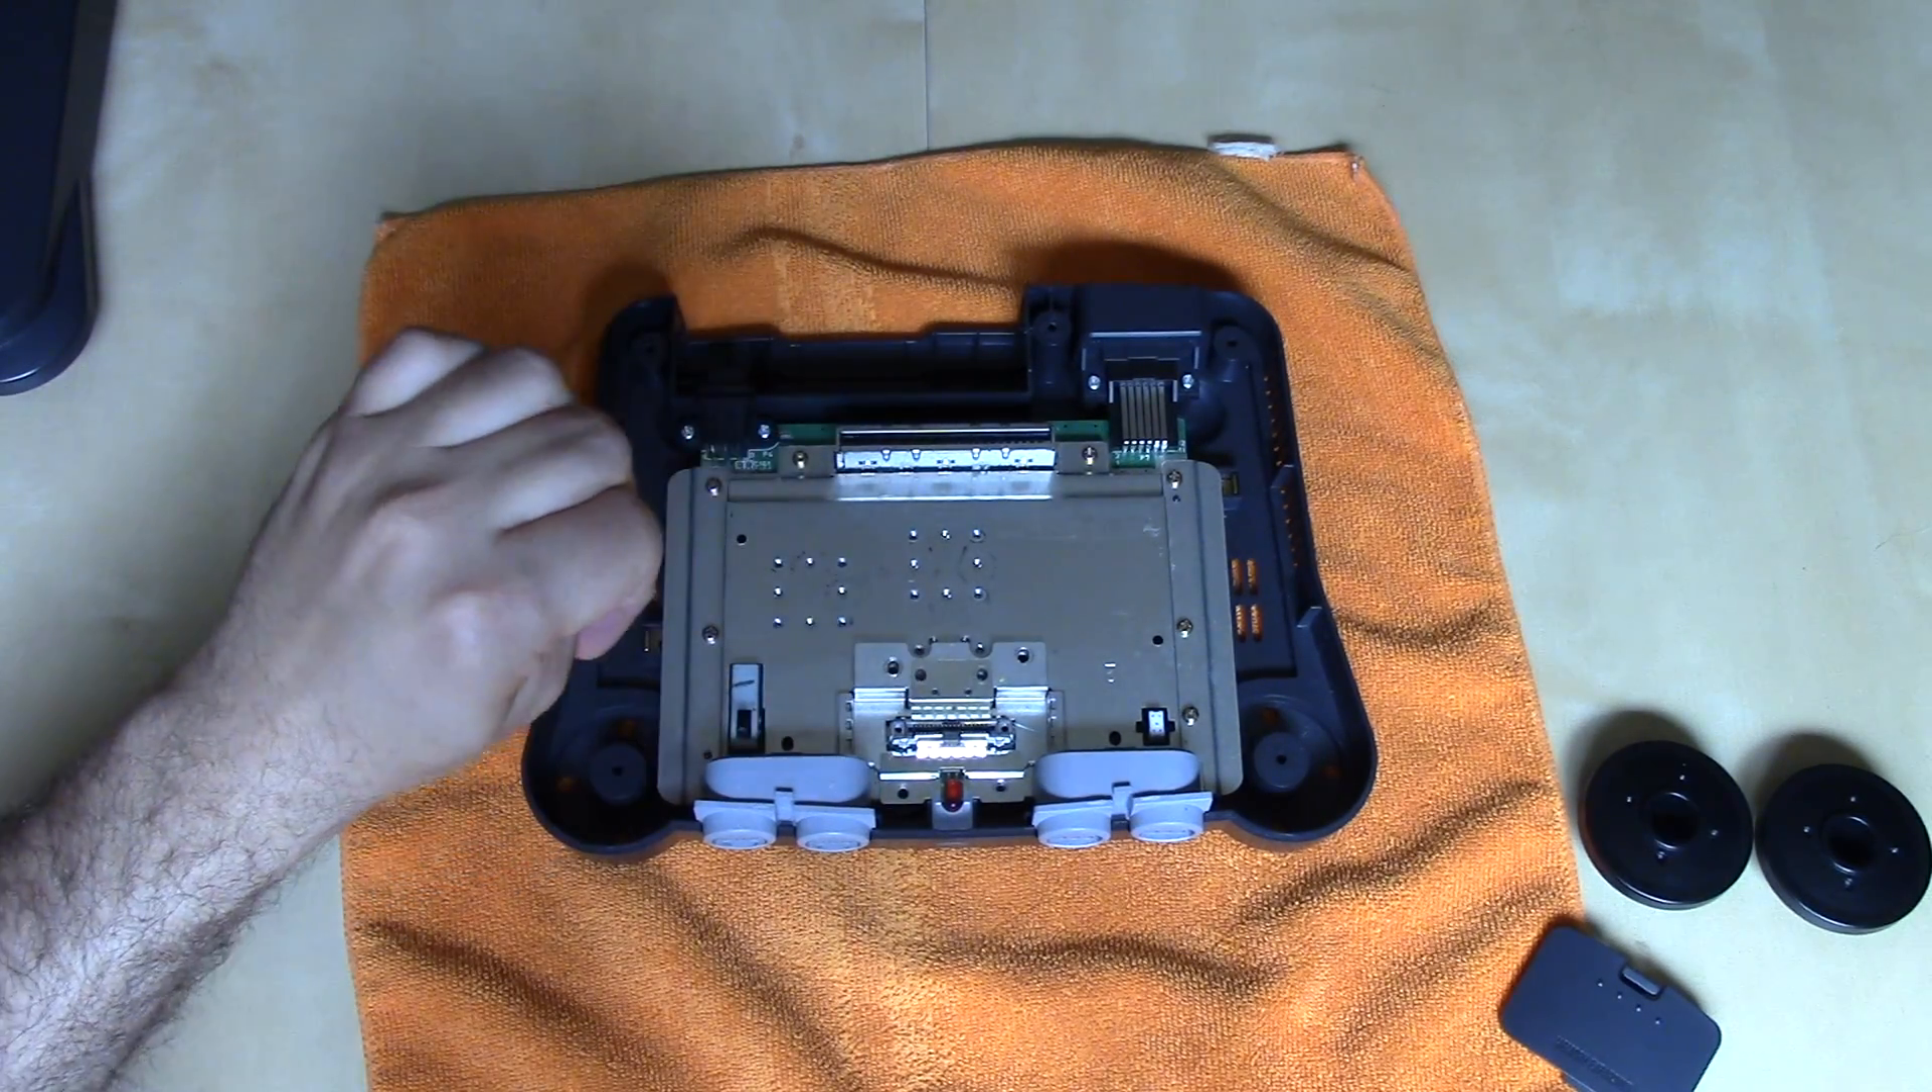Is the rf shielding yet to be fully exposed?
No.